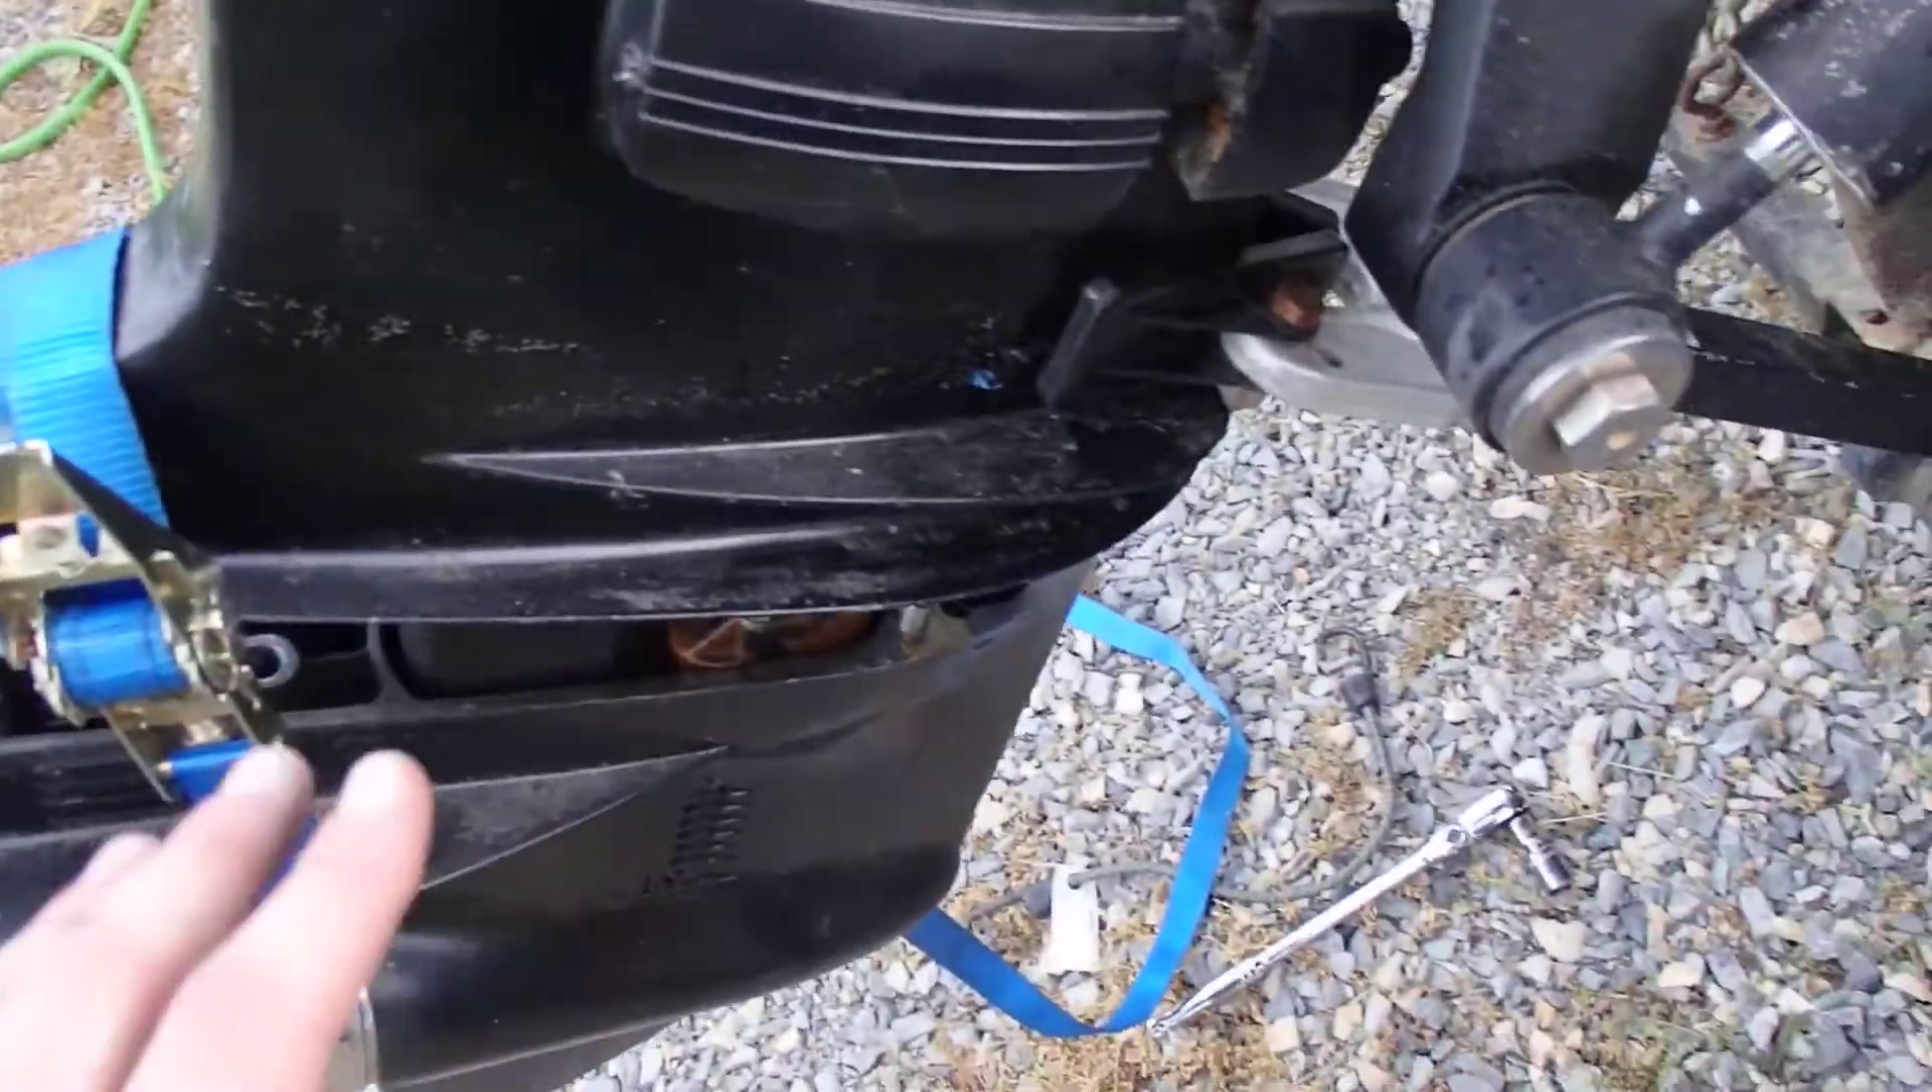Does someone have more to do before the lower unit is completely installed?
Yes.